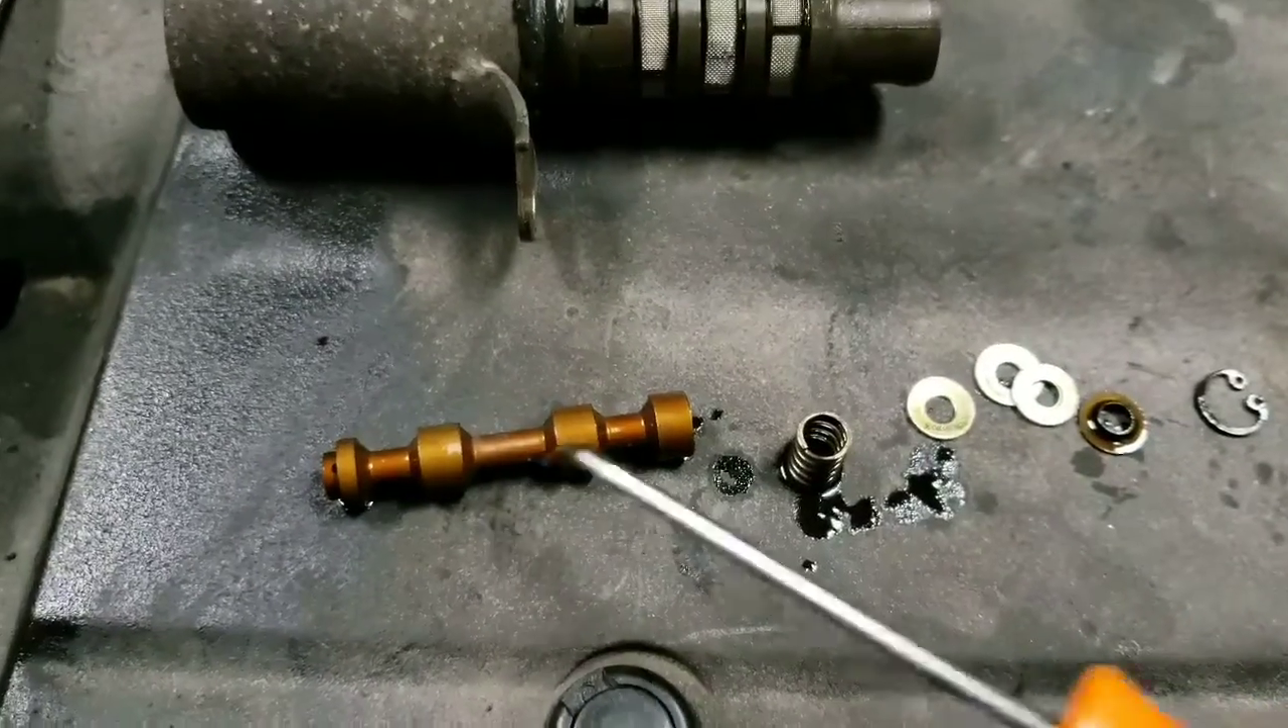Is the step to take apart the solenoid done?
Yes.